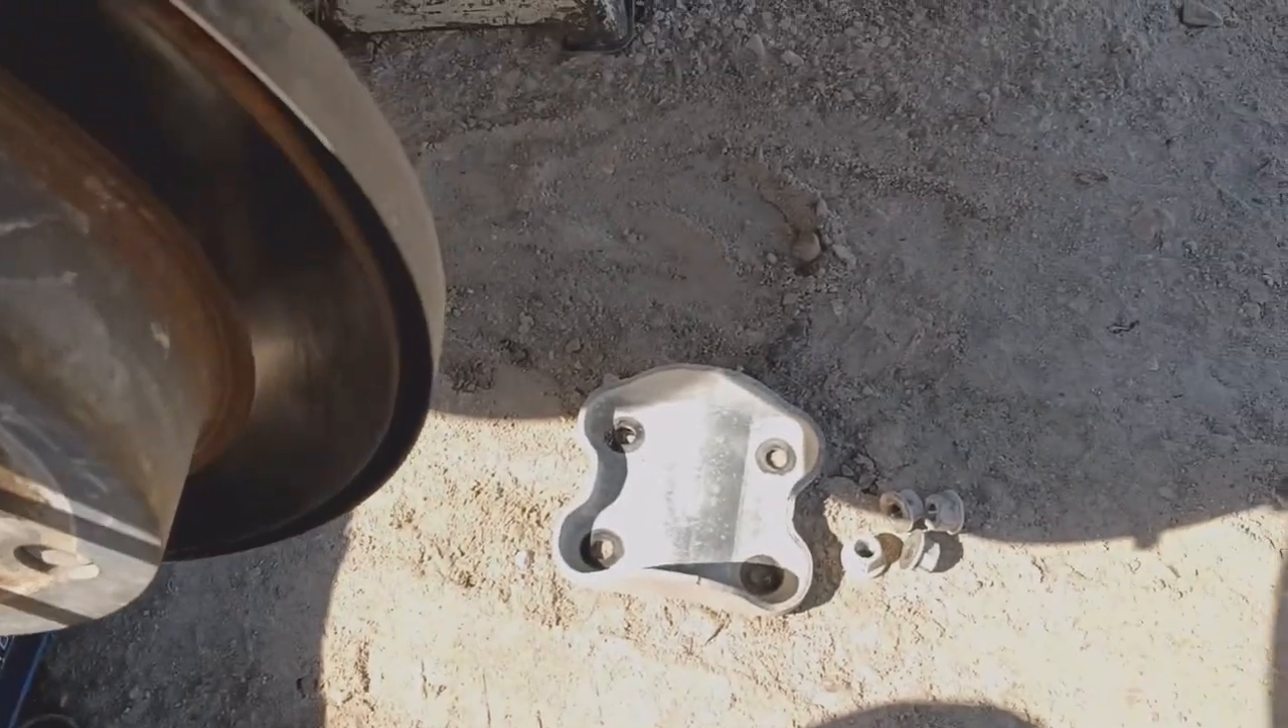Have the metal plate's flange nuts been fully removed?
Yes.